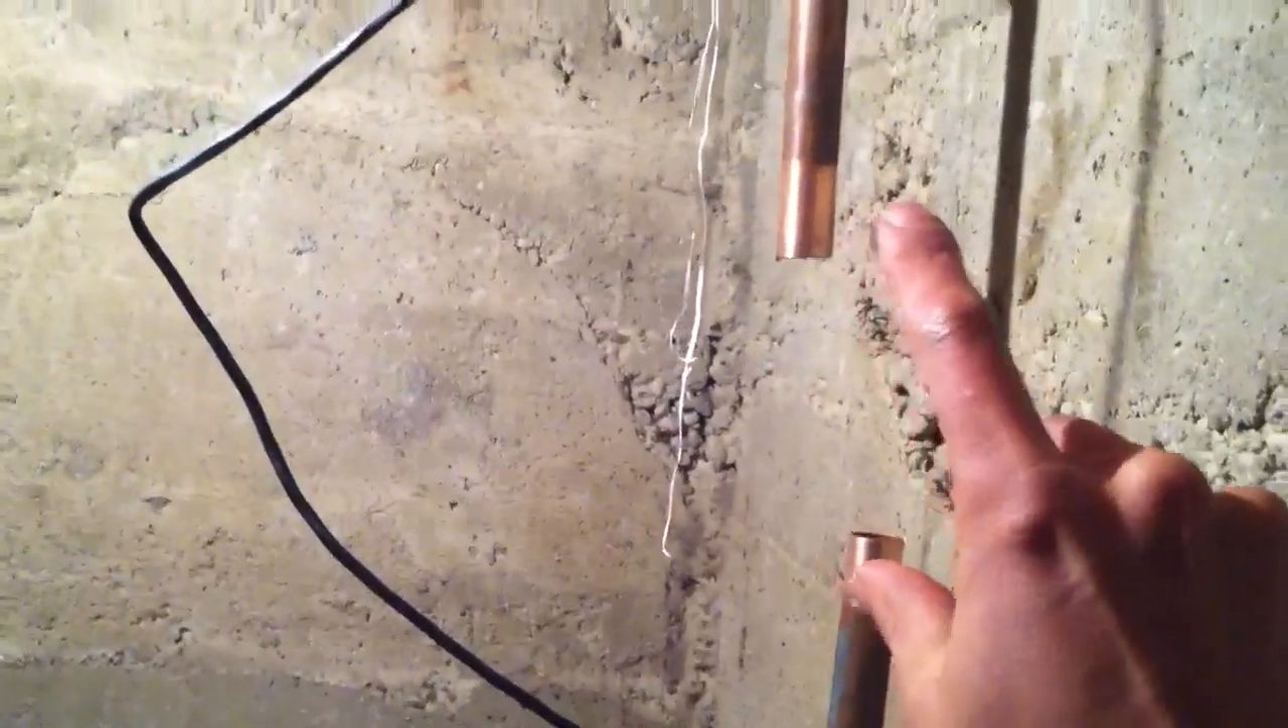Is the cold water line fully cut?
Yes.